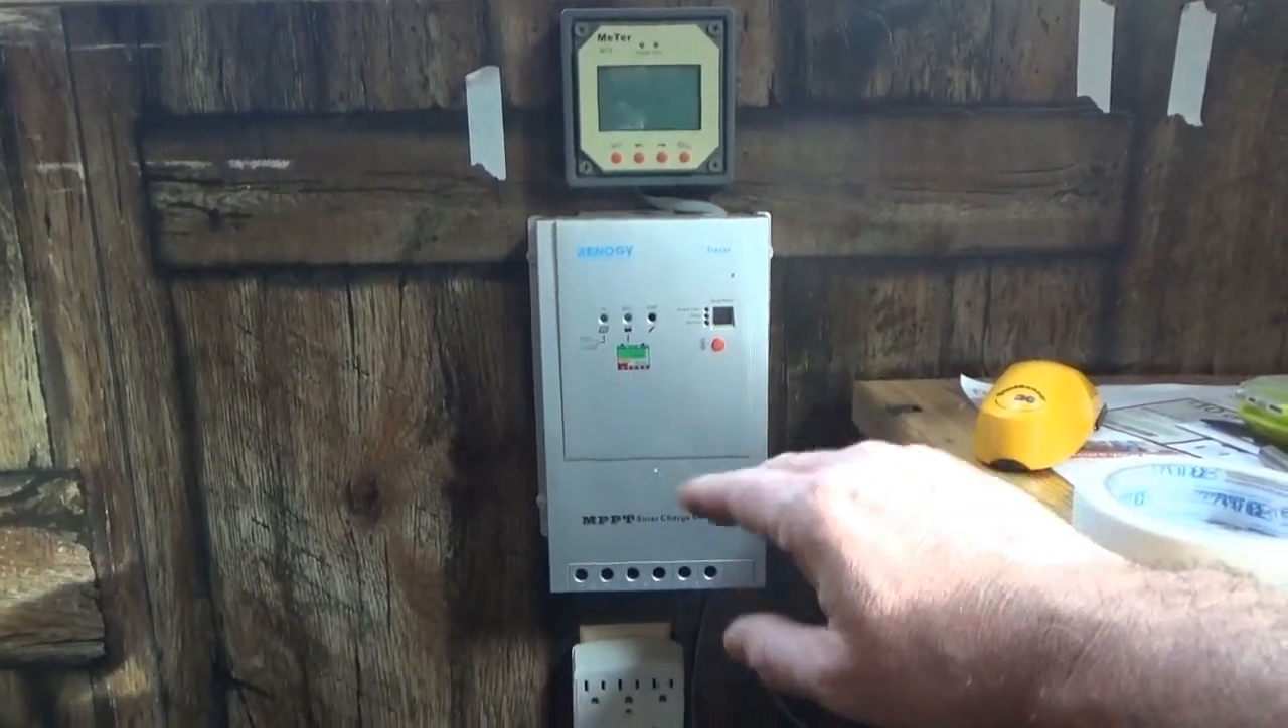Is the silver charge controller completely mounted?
Yes.